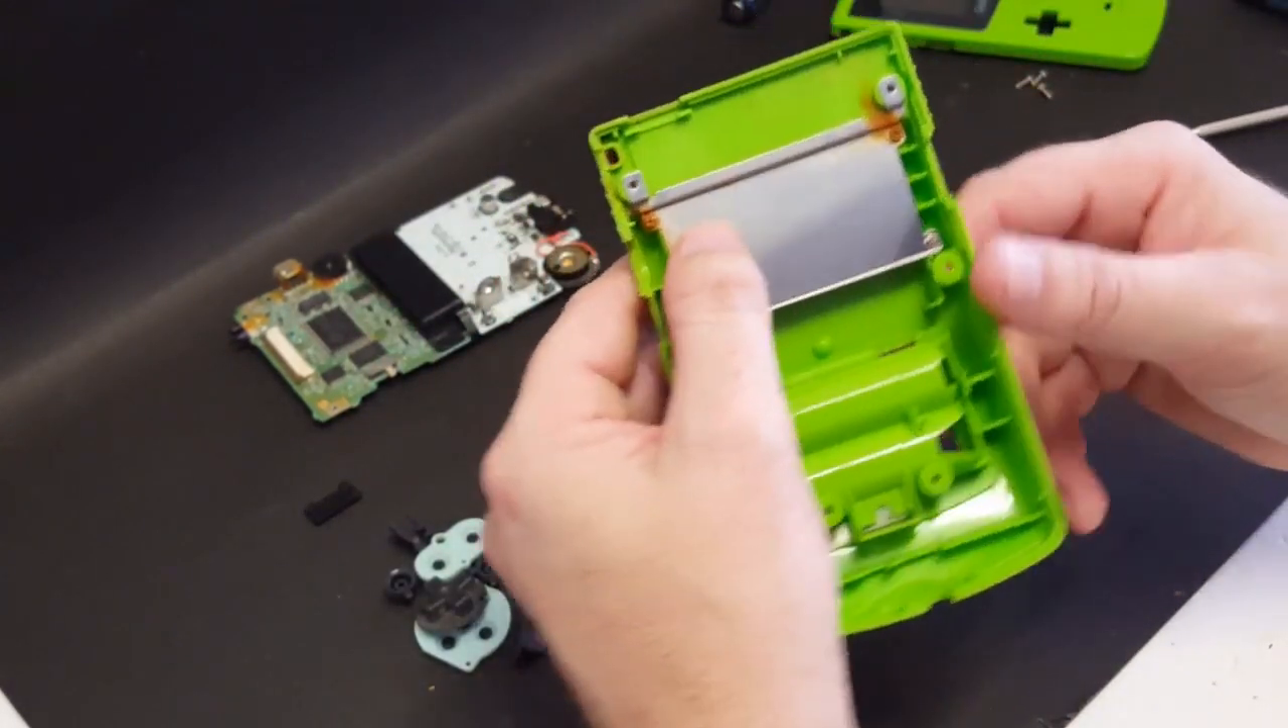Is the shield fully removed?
No.